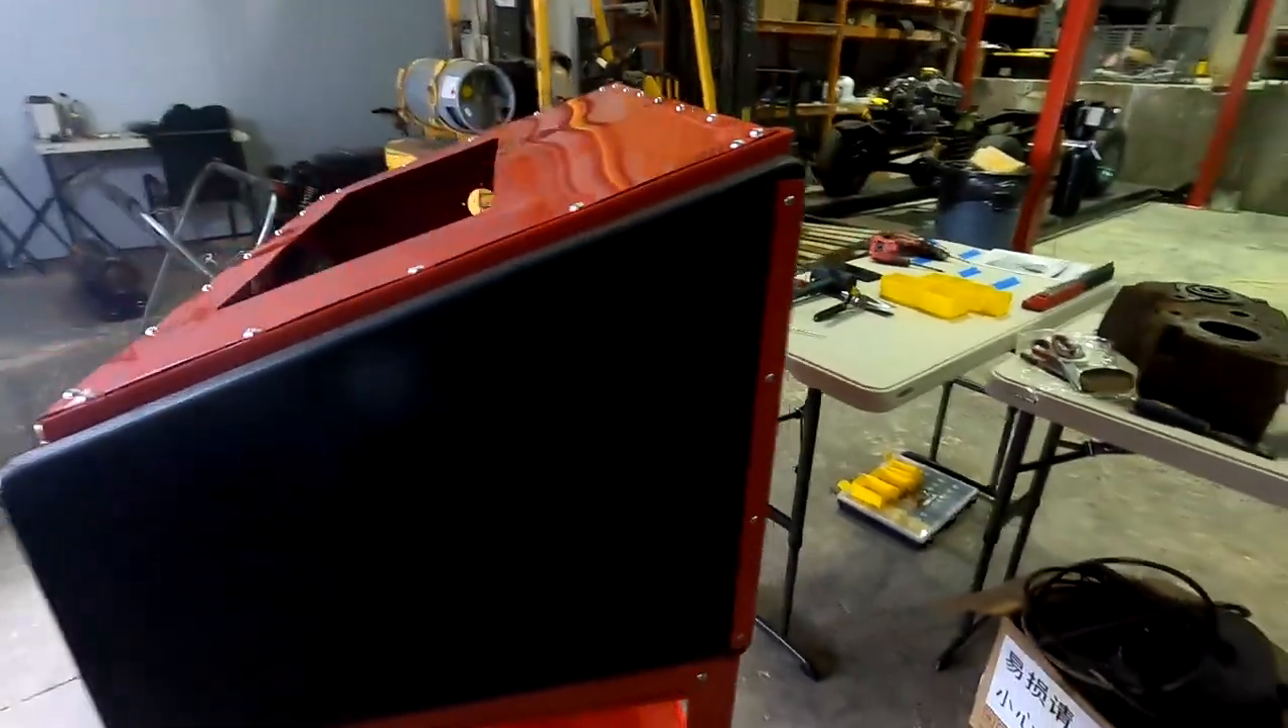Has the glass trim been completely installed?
No.